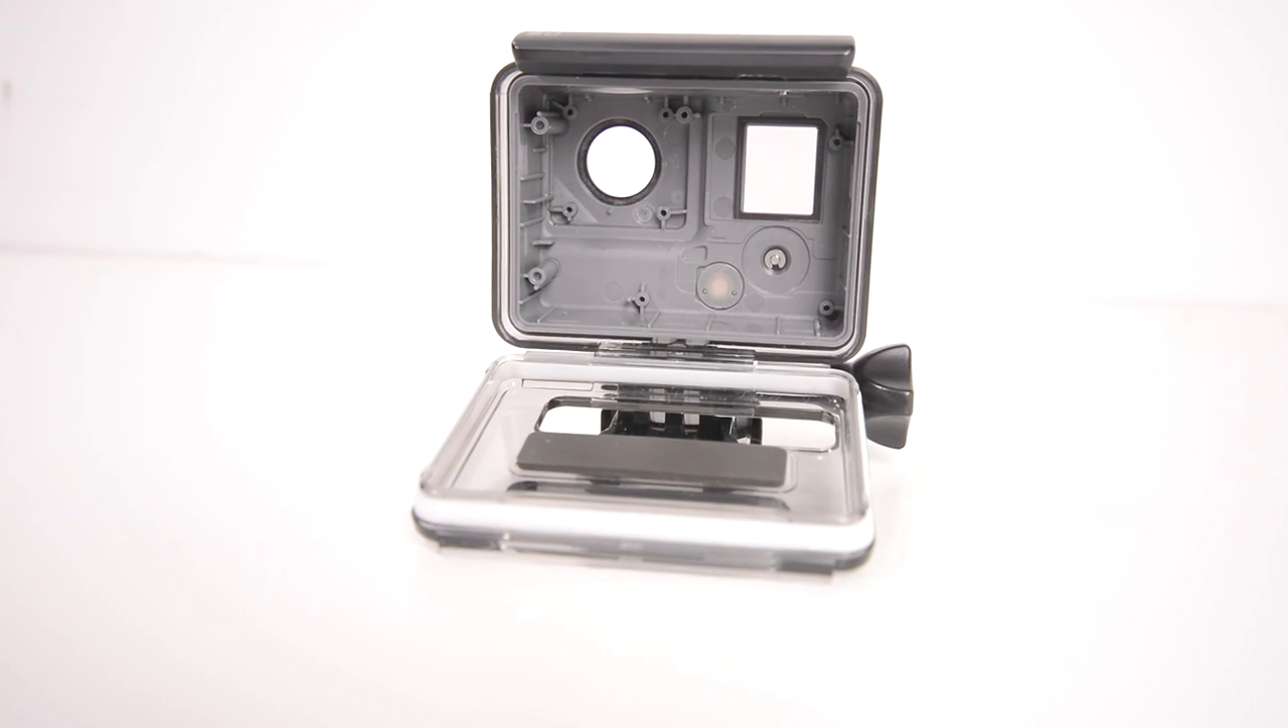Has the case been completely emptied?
Yes.